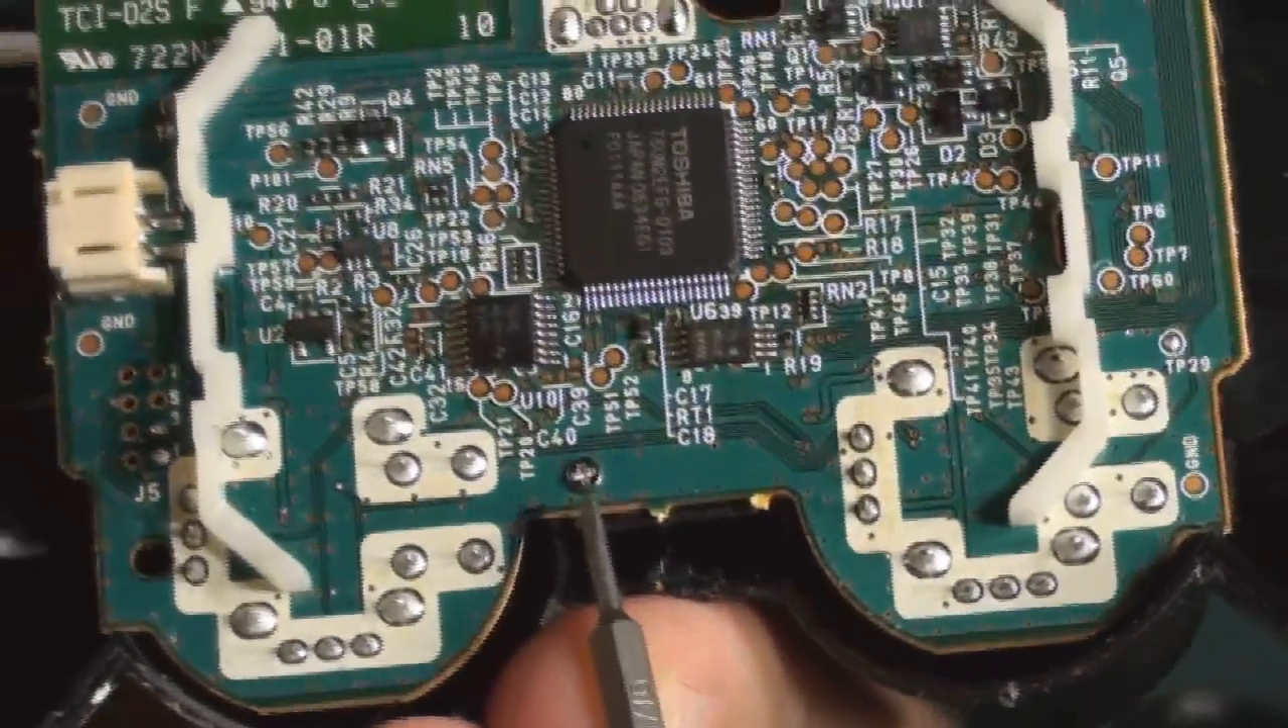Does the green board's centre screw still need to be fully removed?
Yes.